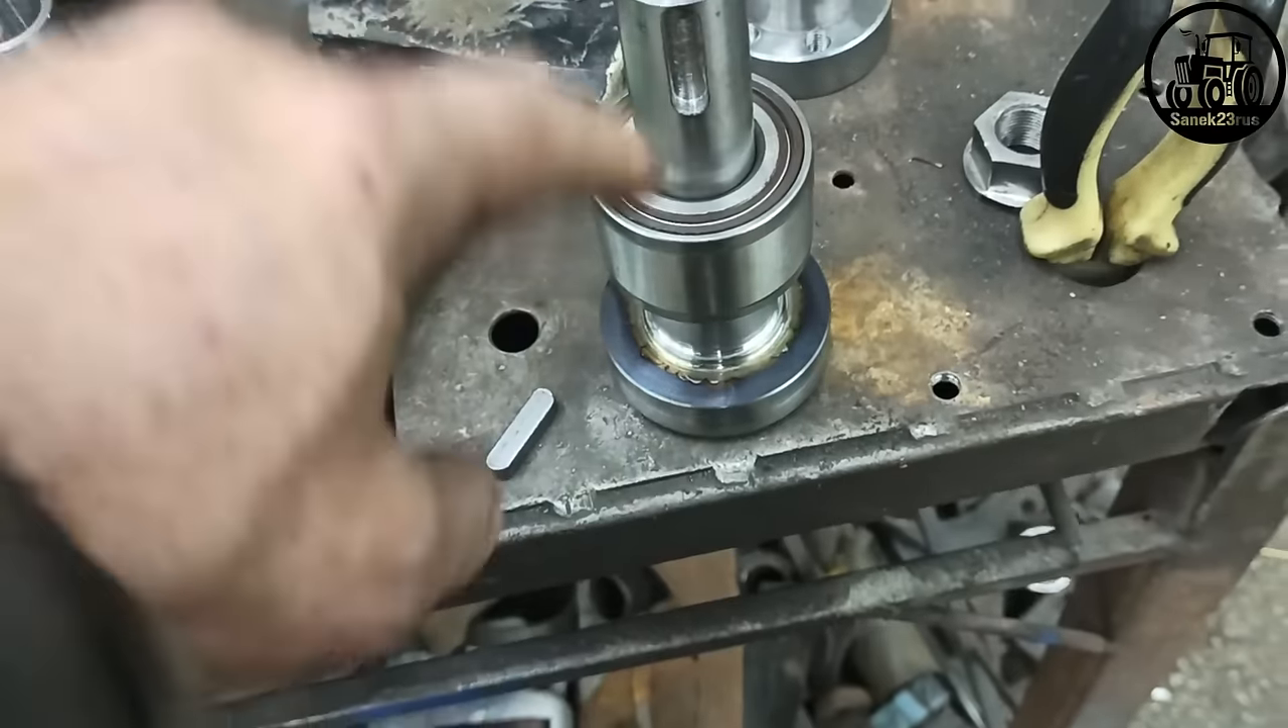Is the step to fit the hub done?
No.